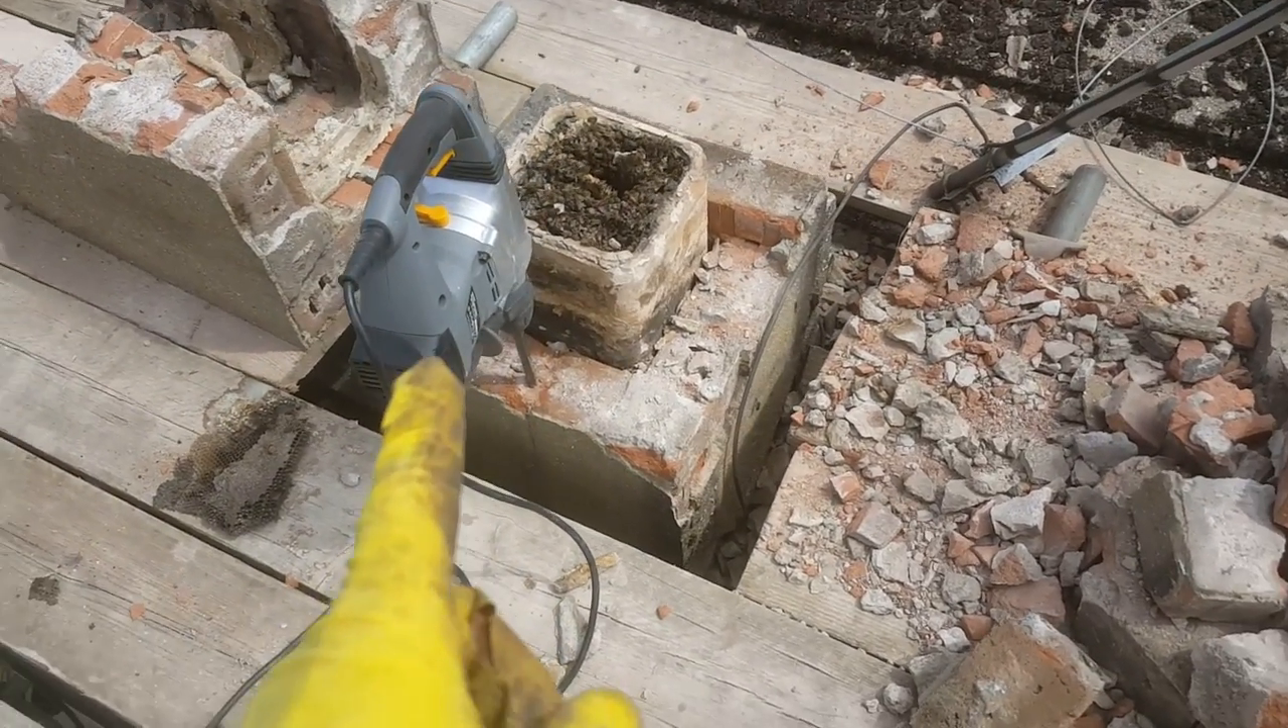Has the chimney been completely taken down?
No.